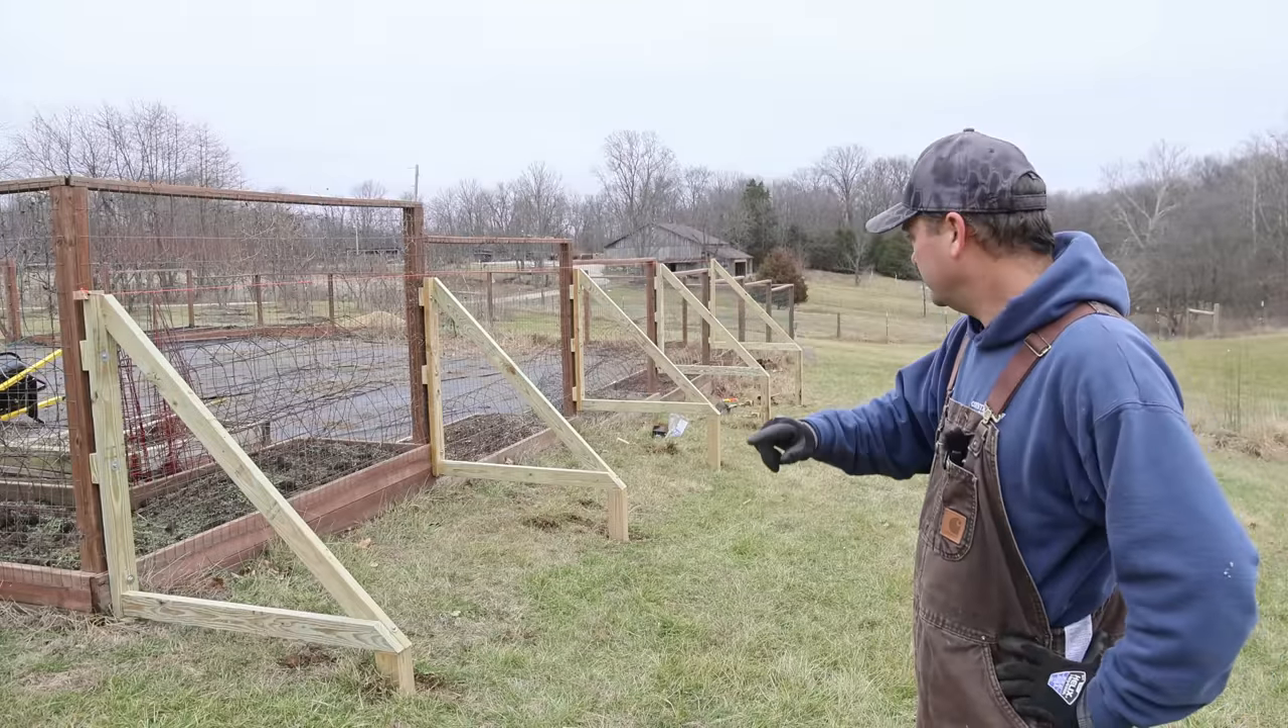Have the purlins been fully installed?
No.